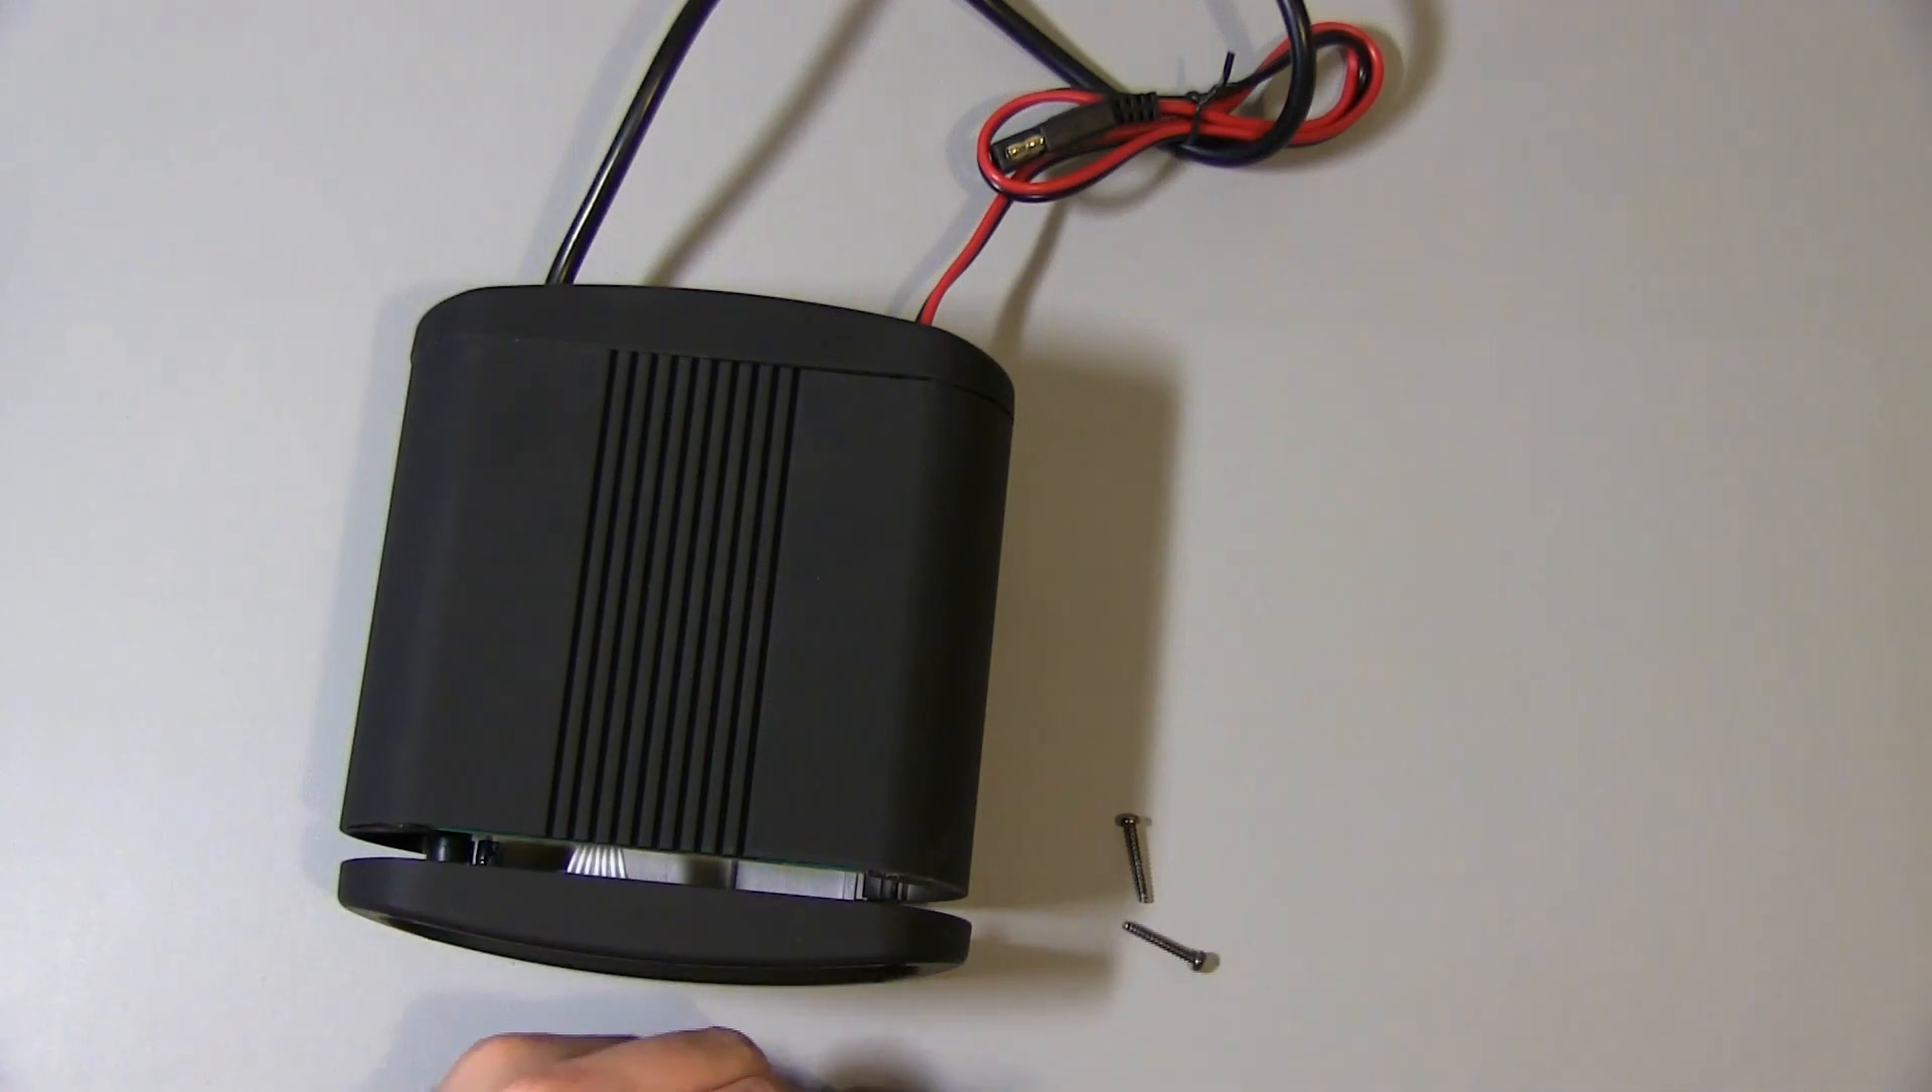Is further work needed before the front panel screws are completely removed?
No.